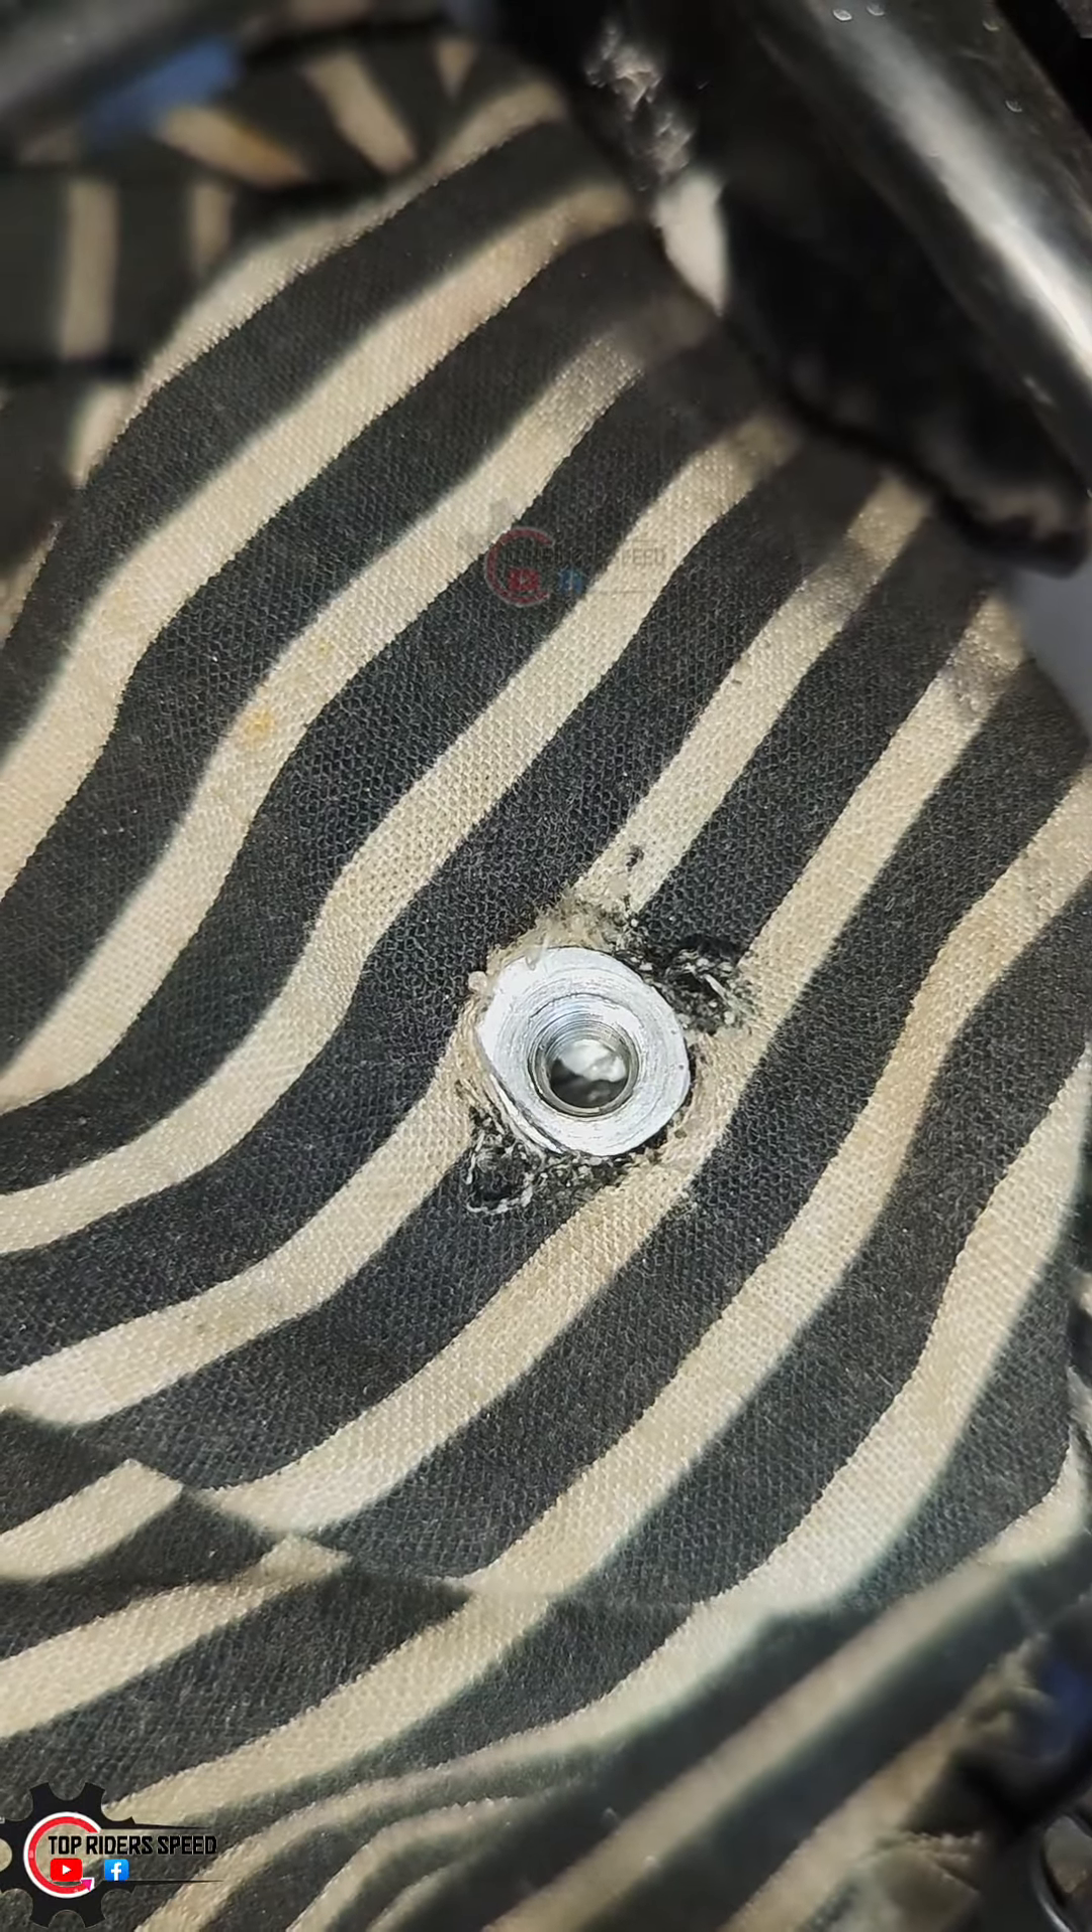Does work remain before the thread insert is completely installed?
No.